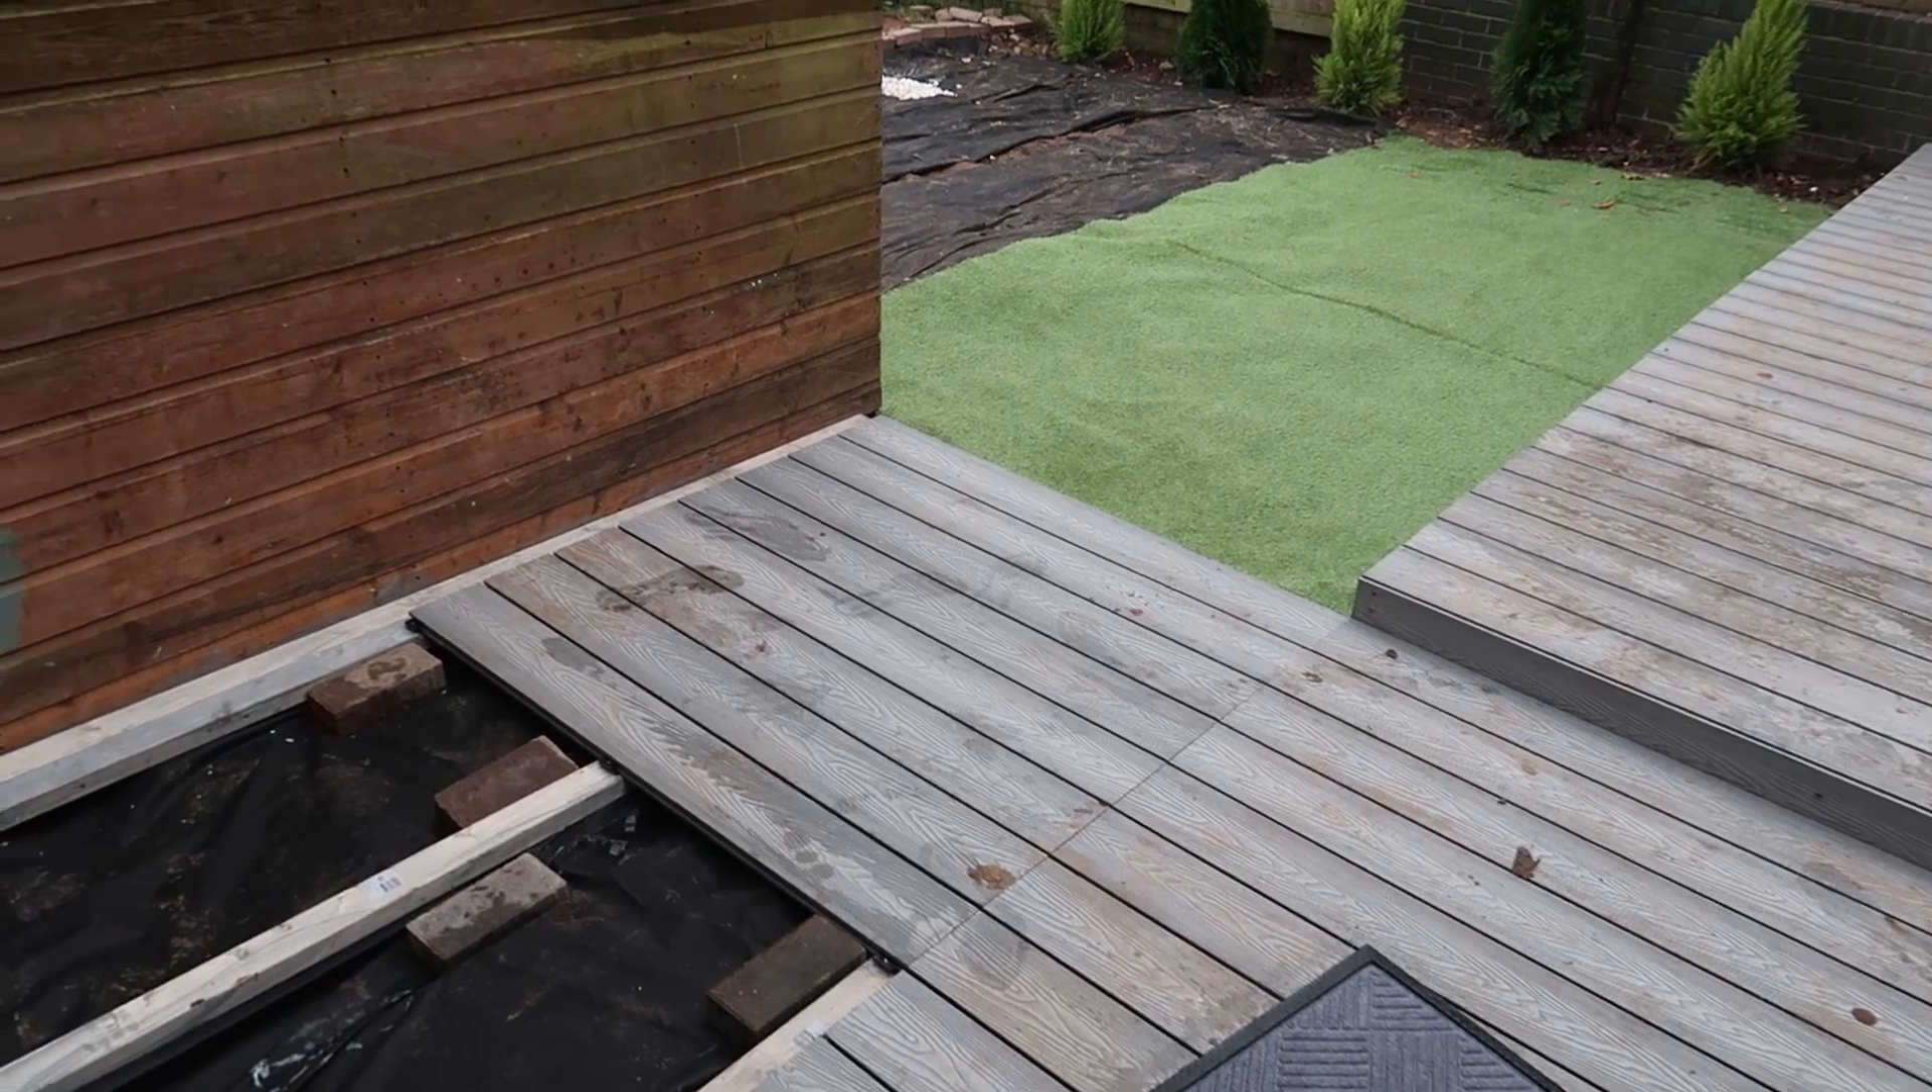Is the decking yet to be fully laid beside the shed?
Yes.